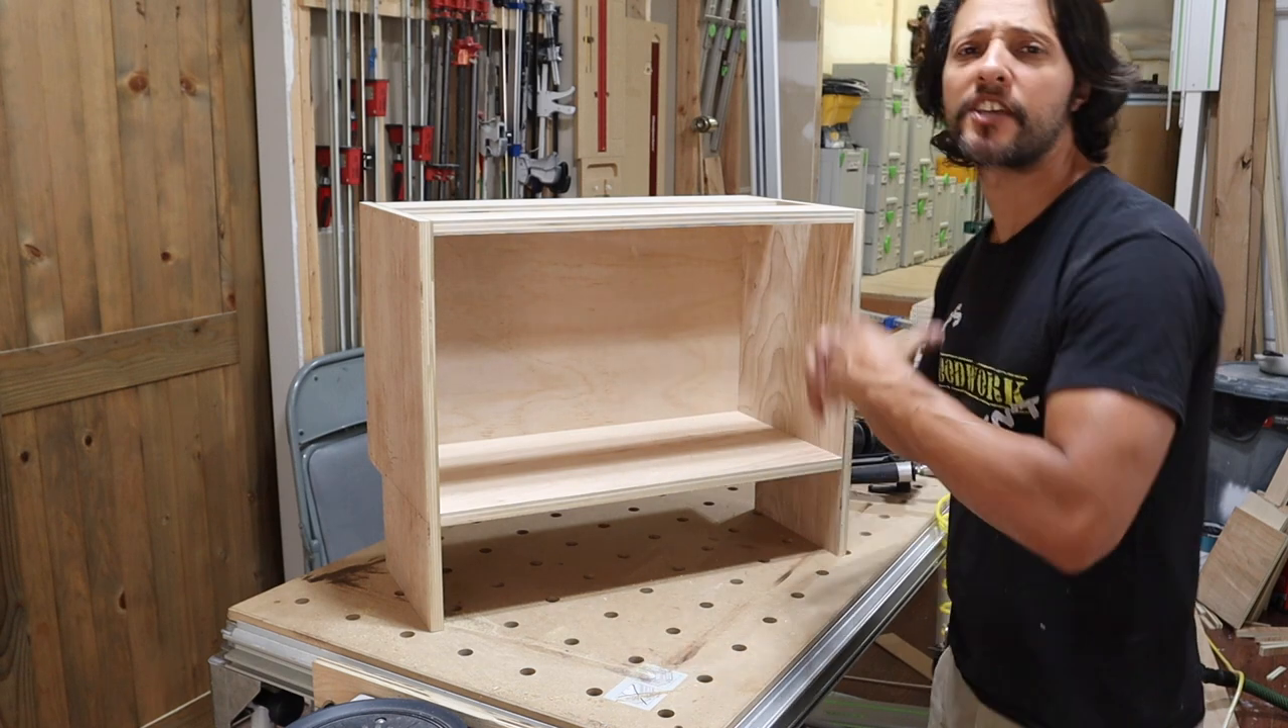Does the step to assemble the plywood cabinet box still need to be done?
No.